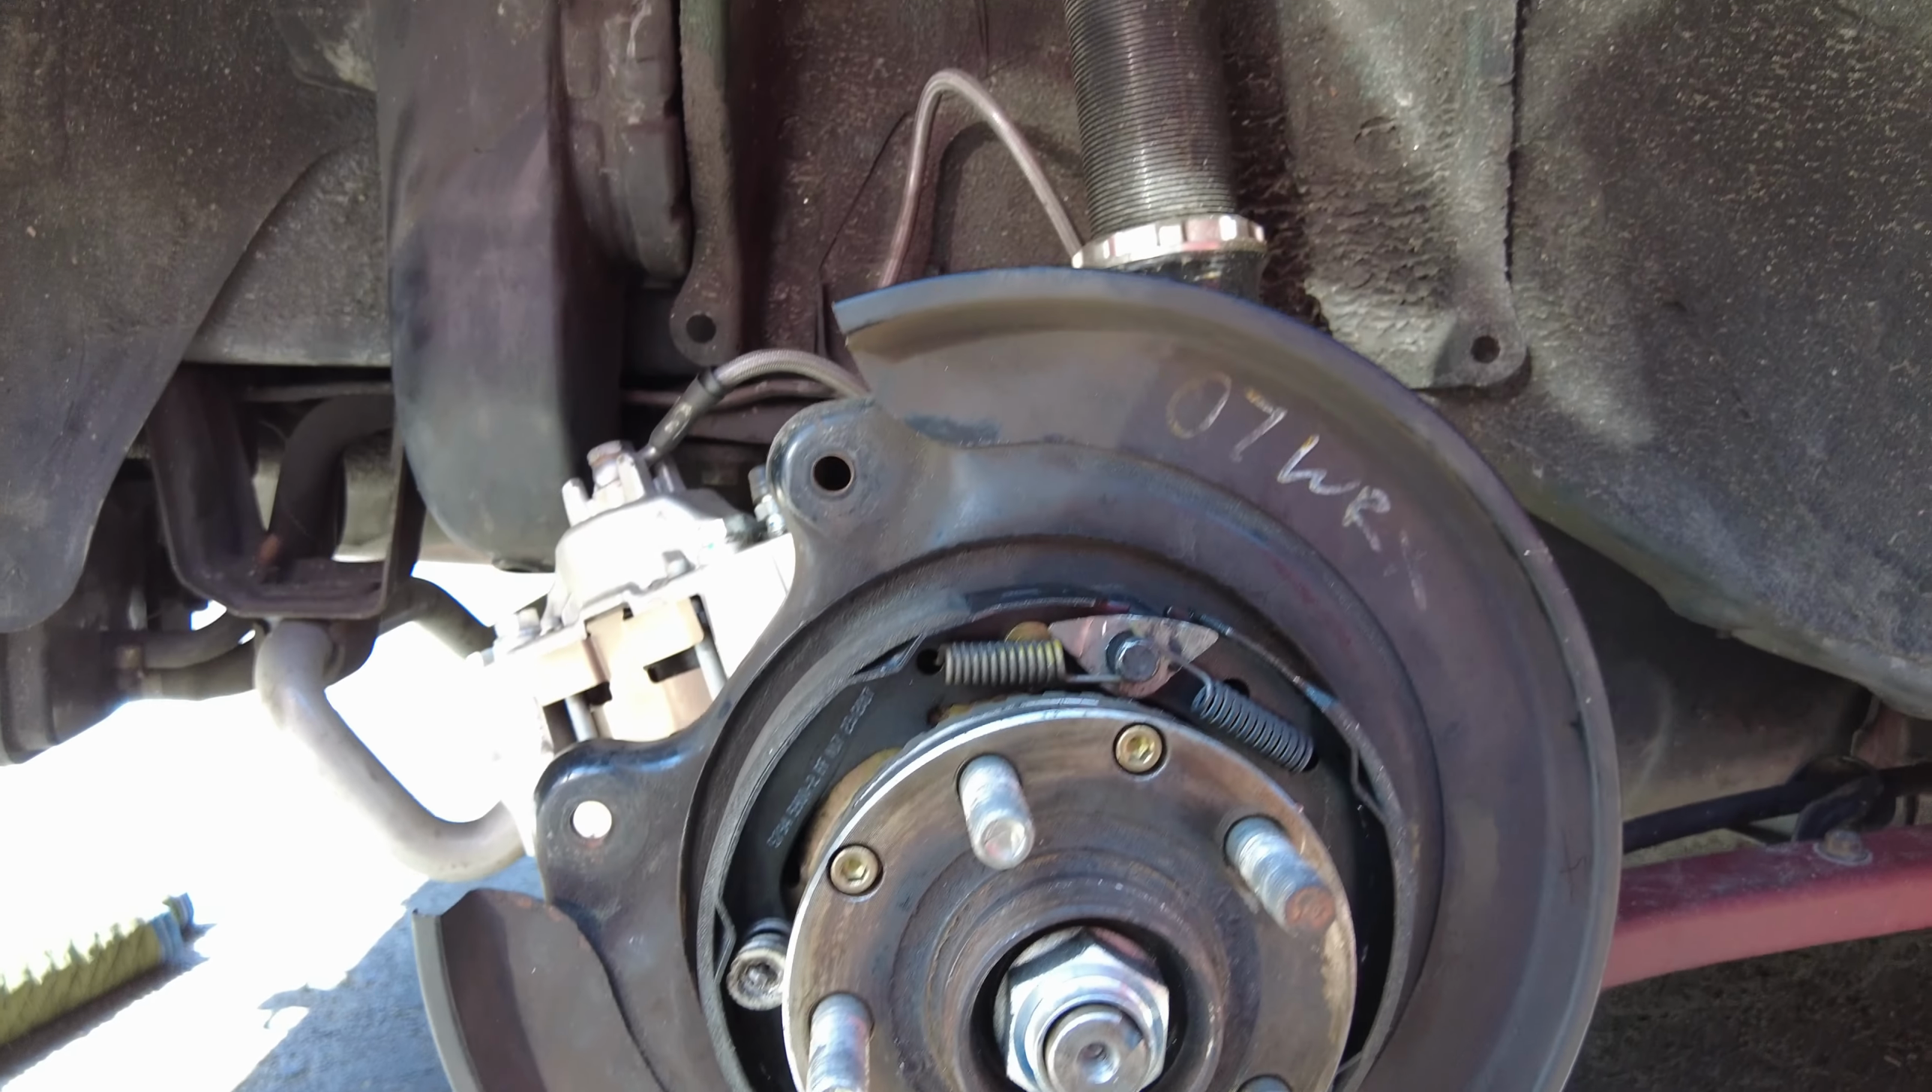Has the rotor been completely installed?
No.